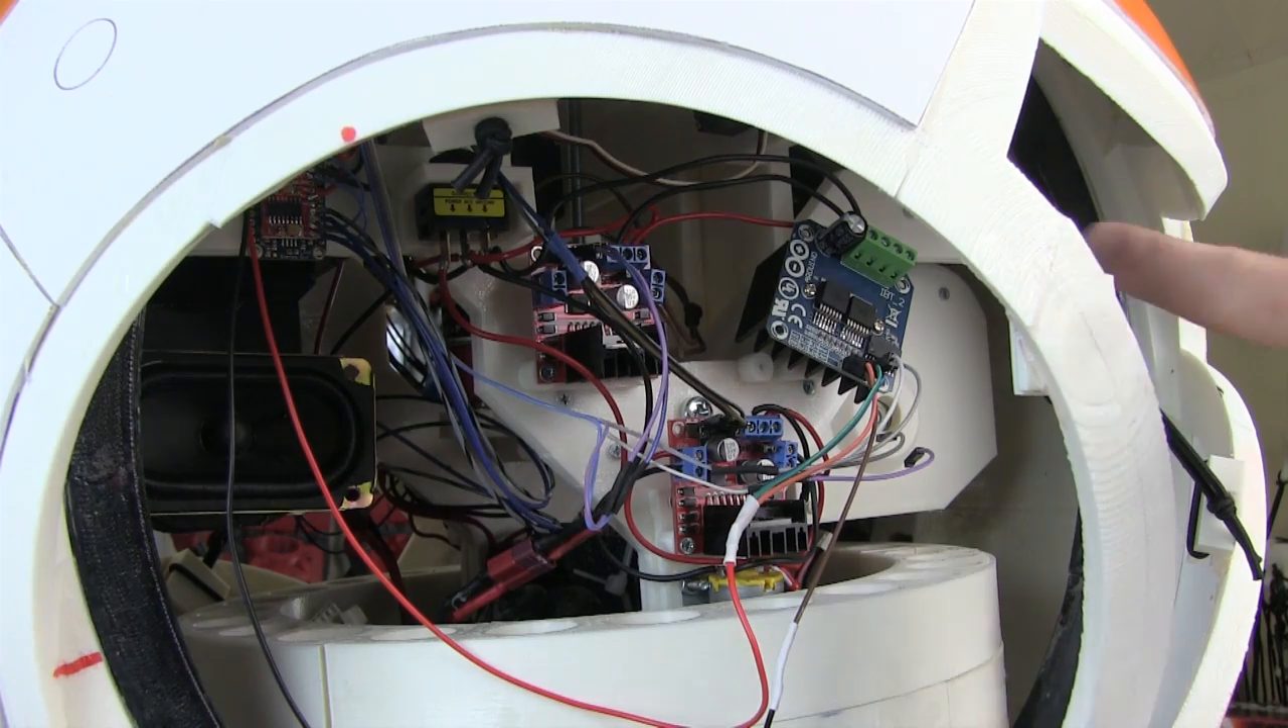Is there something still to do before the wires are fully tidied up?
Yes.